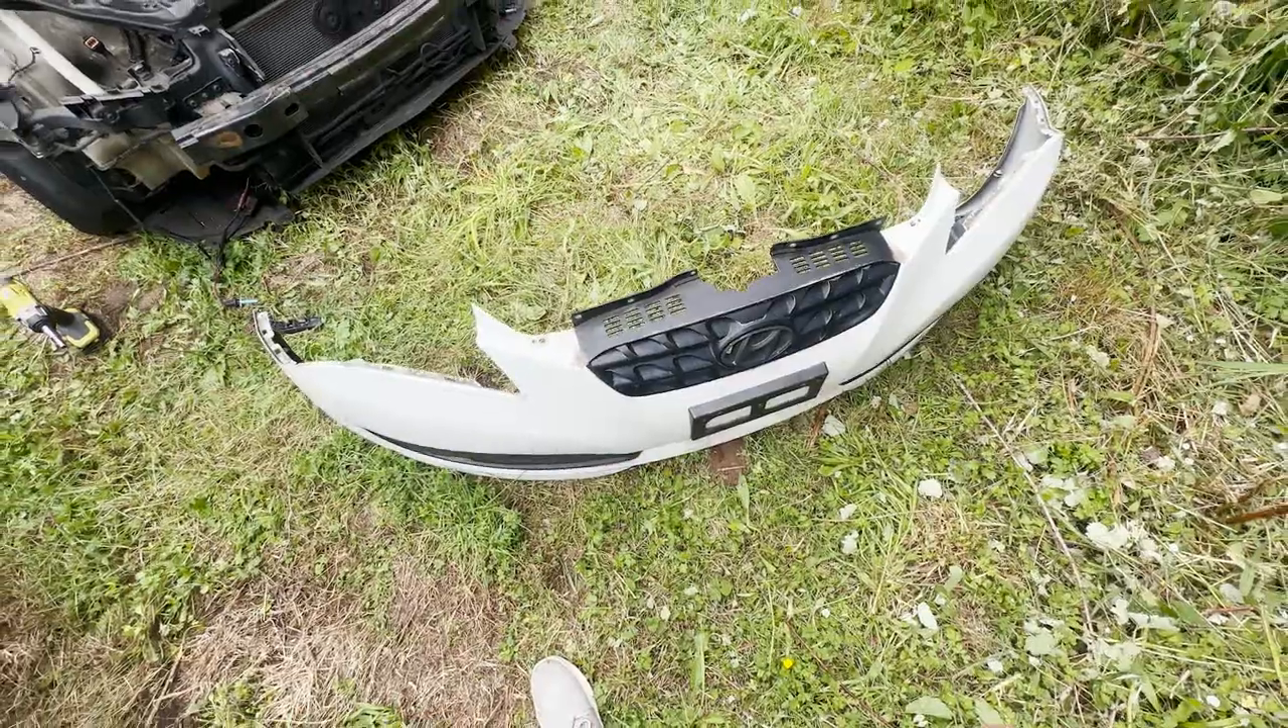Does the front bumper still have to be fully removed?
No.